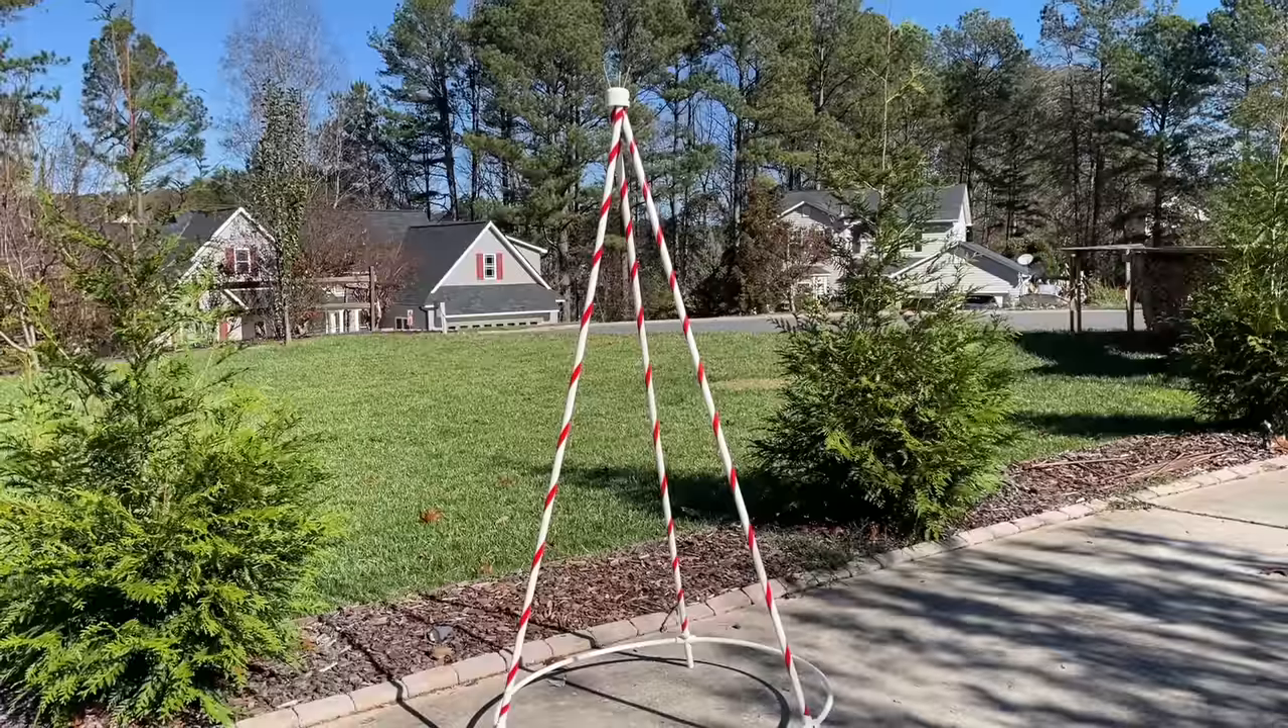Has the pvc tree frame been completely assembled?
Yes.